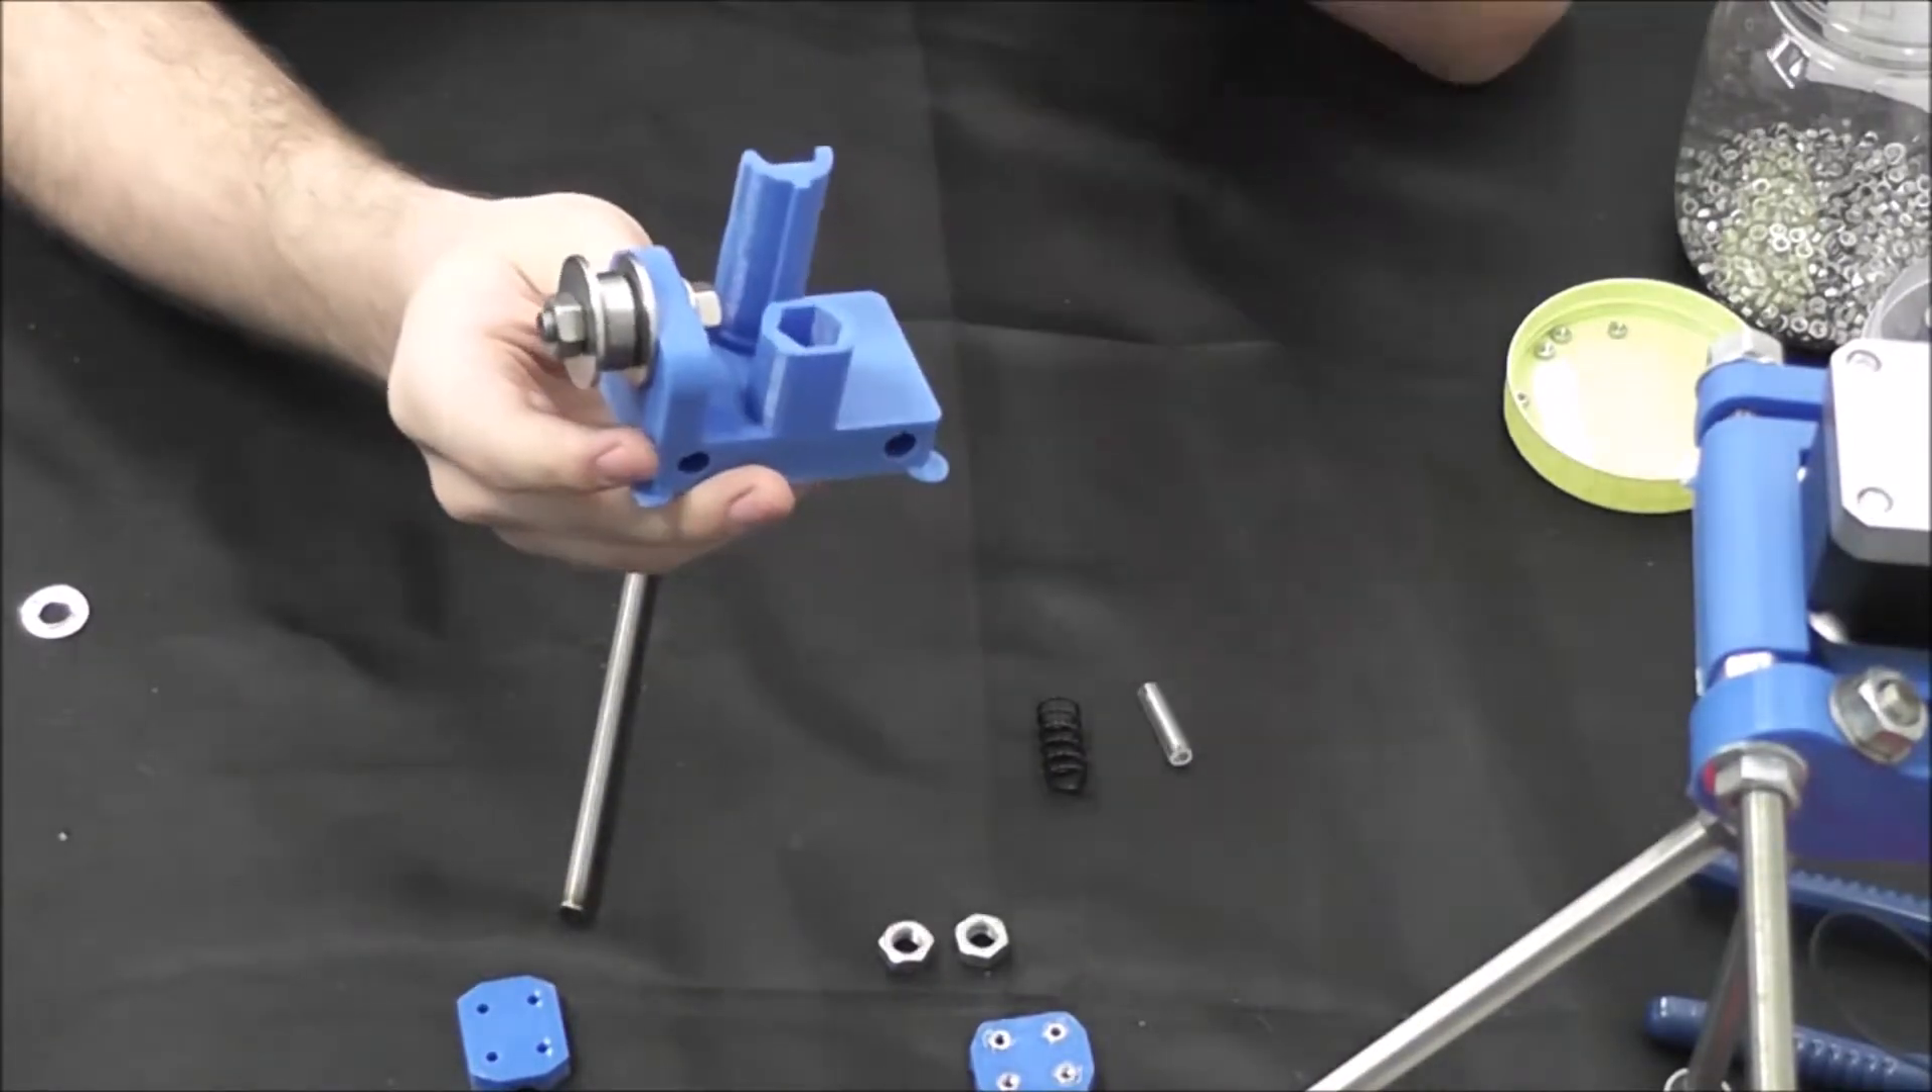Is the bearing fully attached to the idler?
Yes.